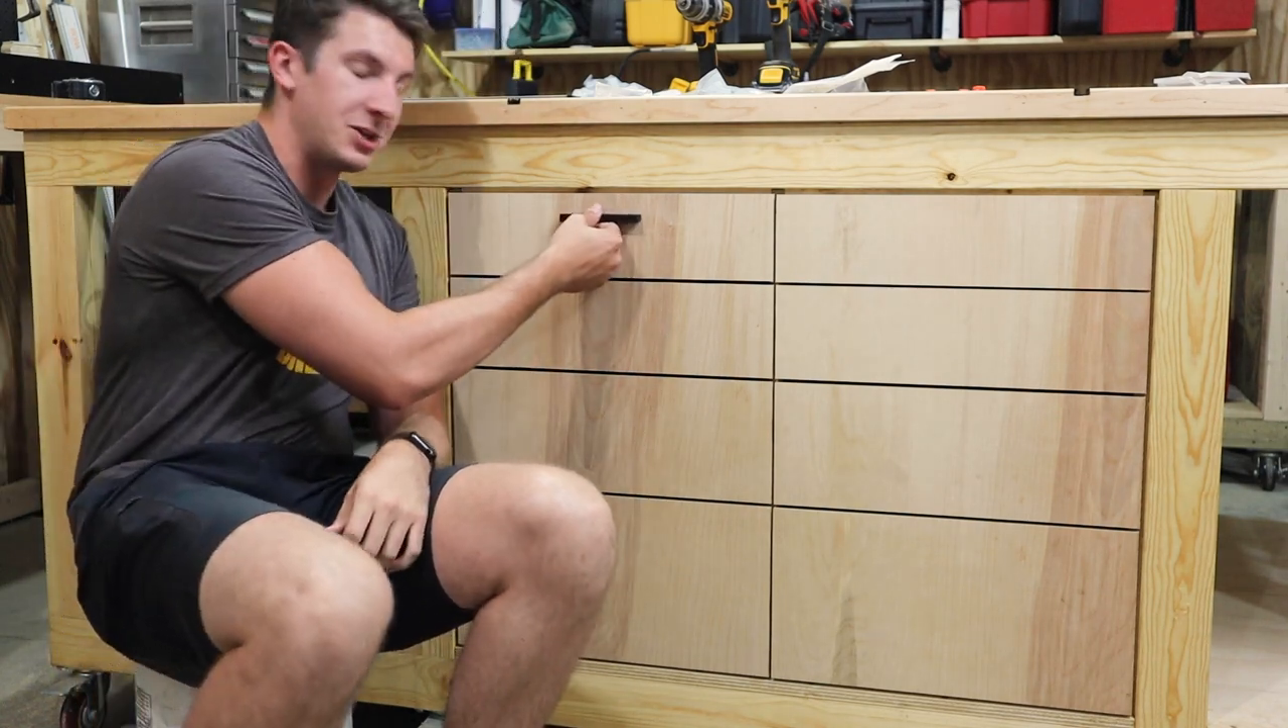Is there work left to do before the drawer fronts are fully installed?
No.